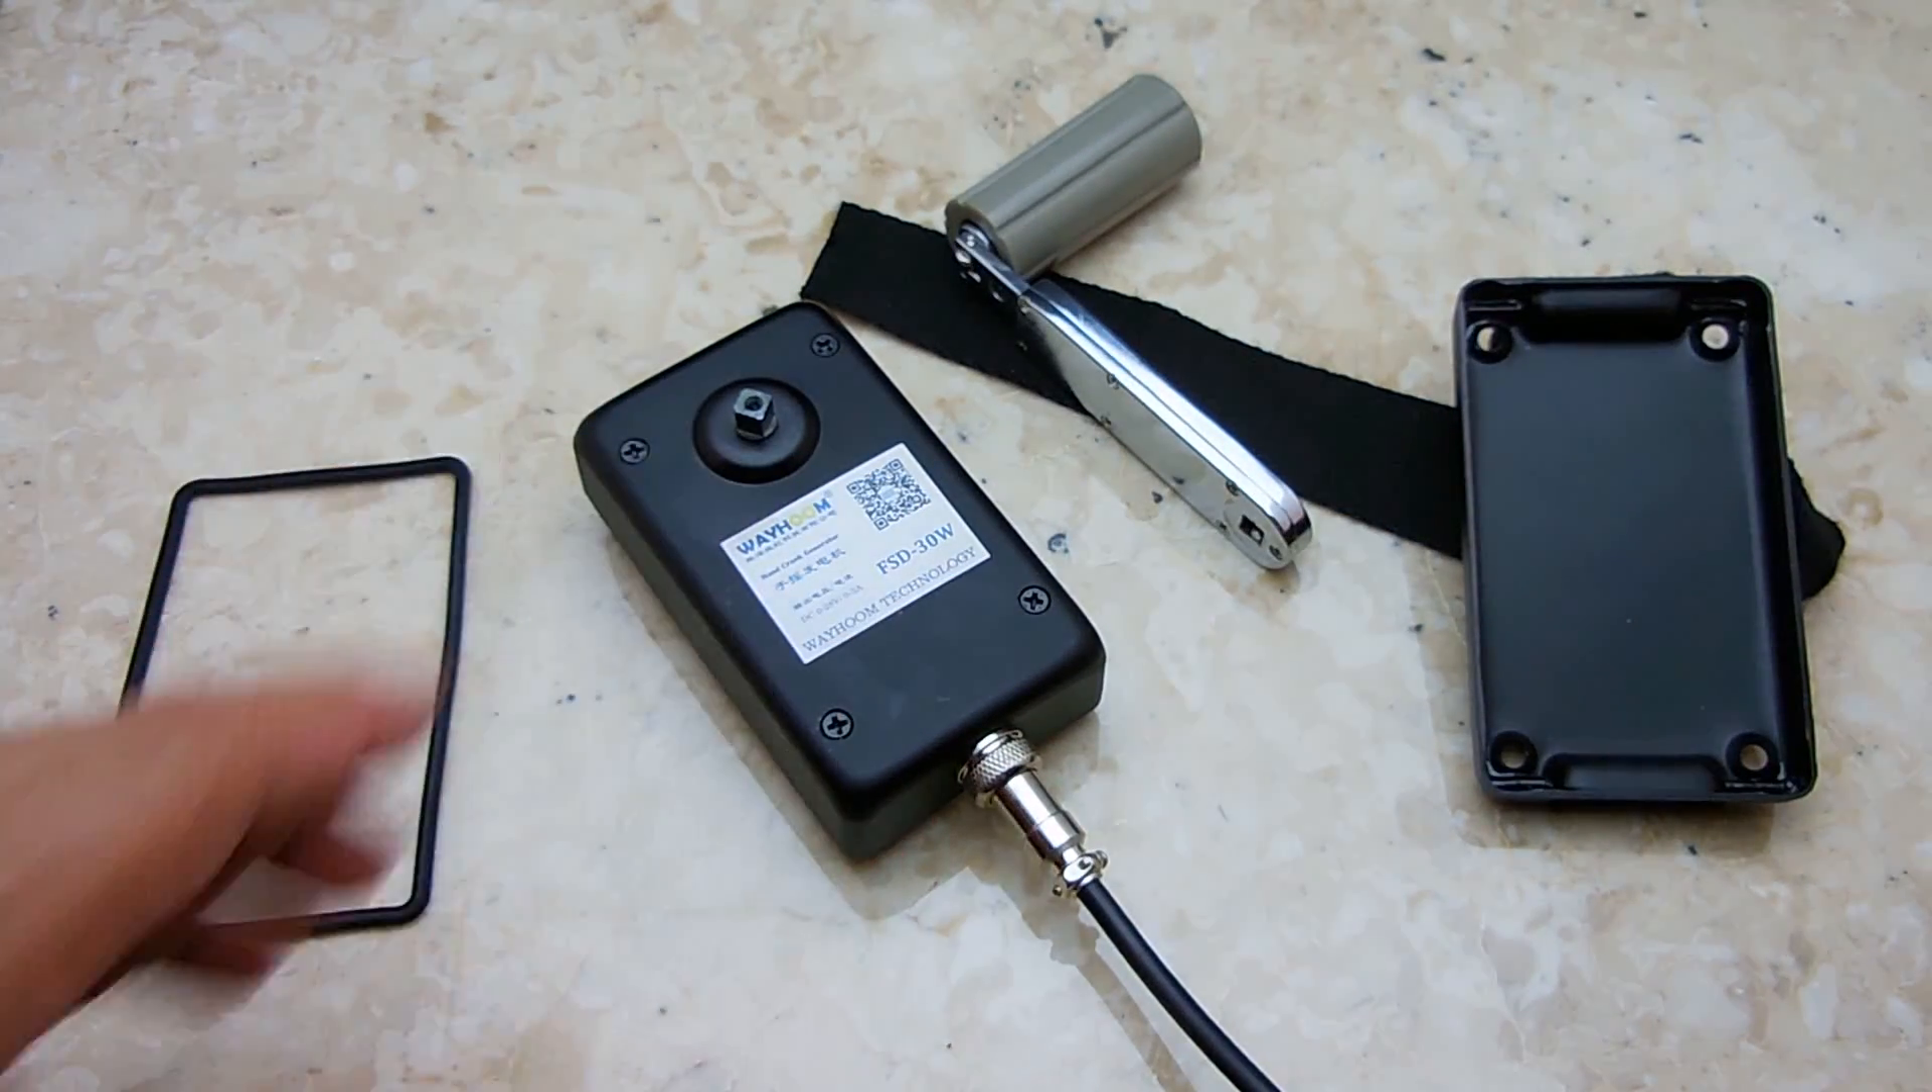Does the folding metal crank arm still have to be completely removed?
No.